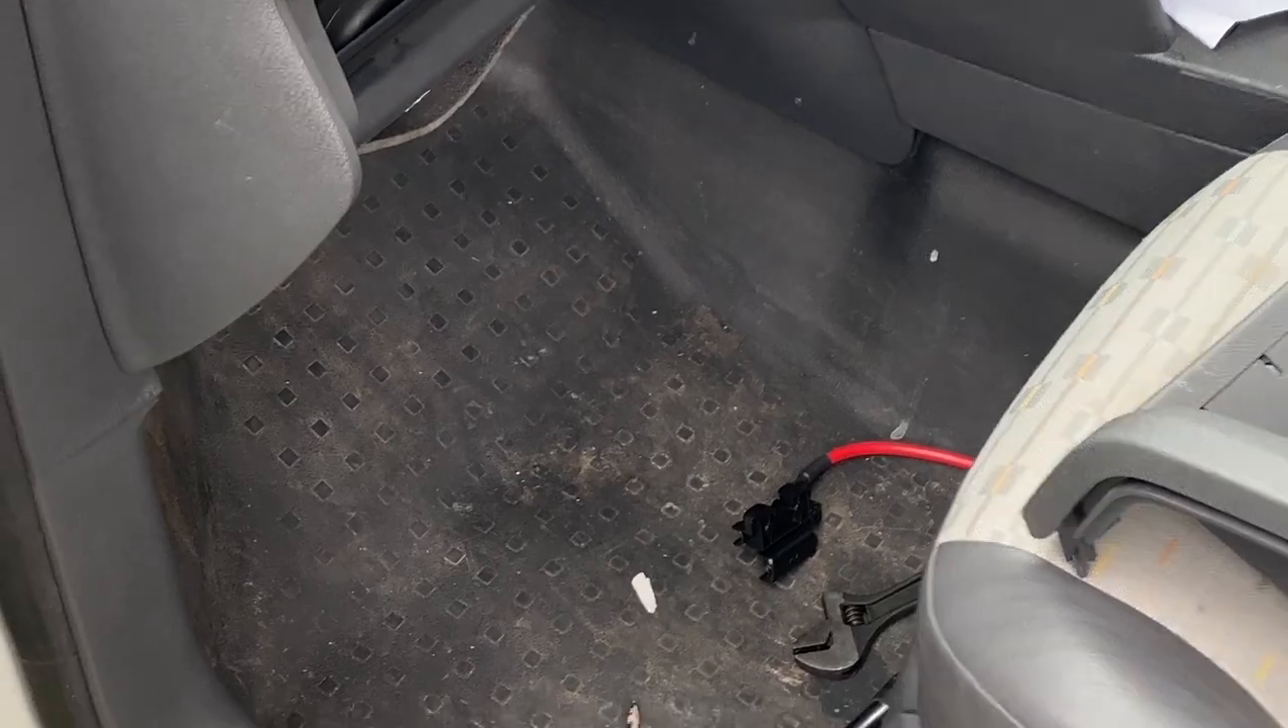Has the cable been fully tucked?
No.